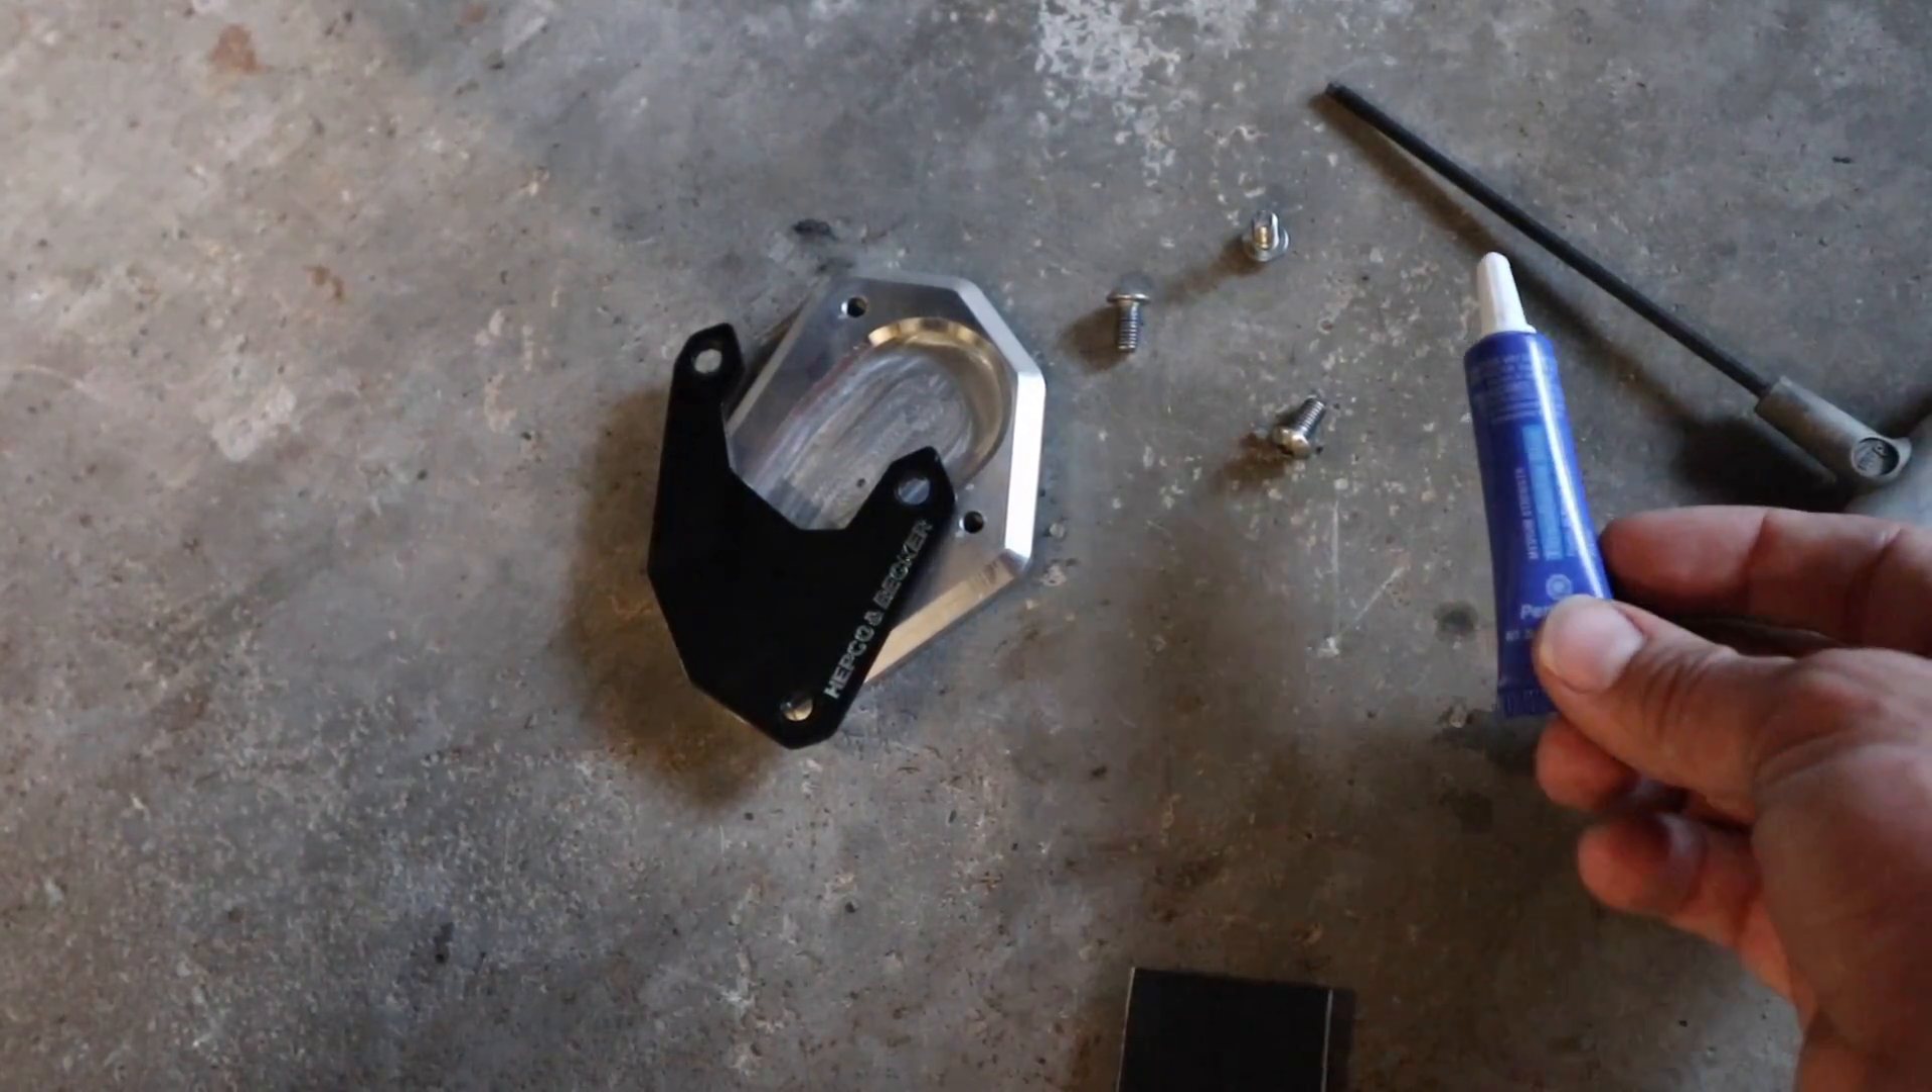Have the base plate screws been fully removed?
Yes.